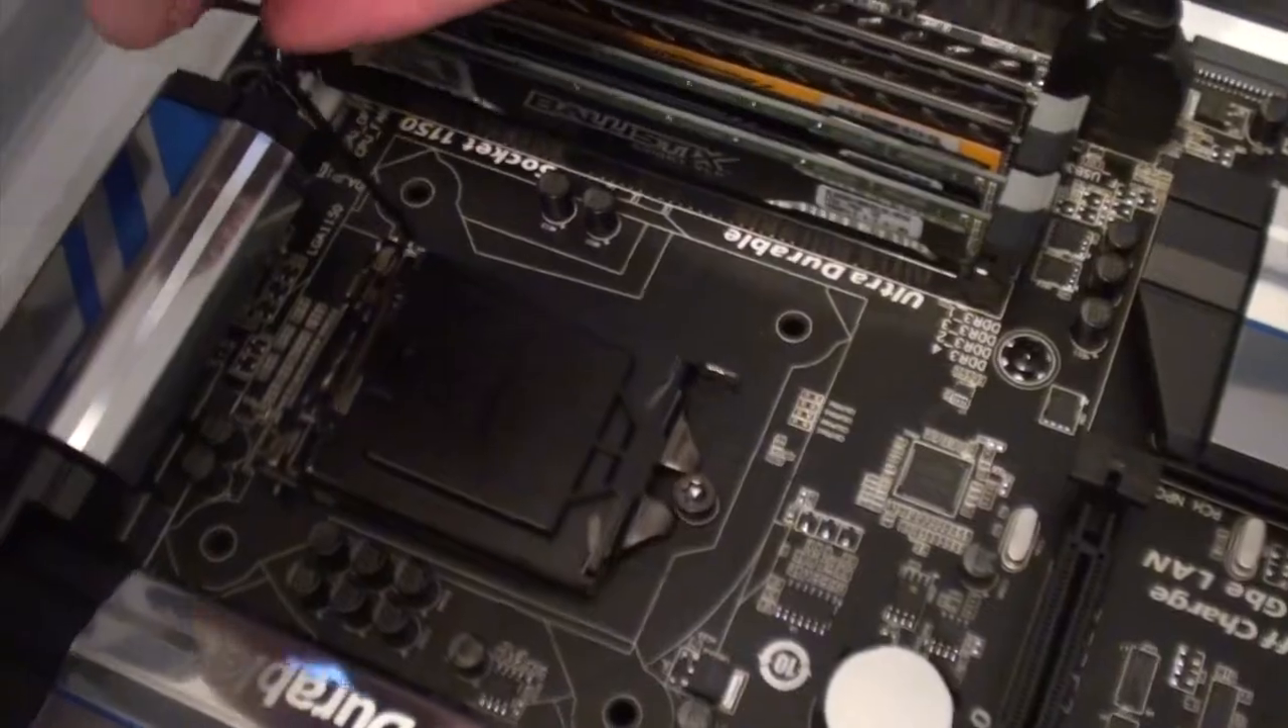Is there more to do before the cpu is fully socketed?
Yes.